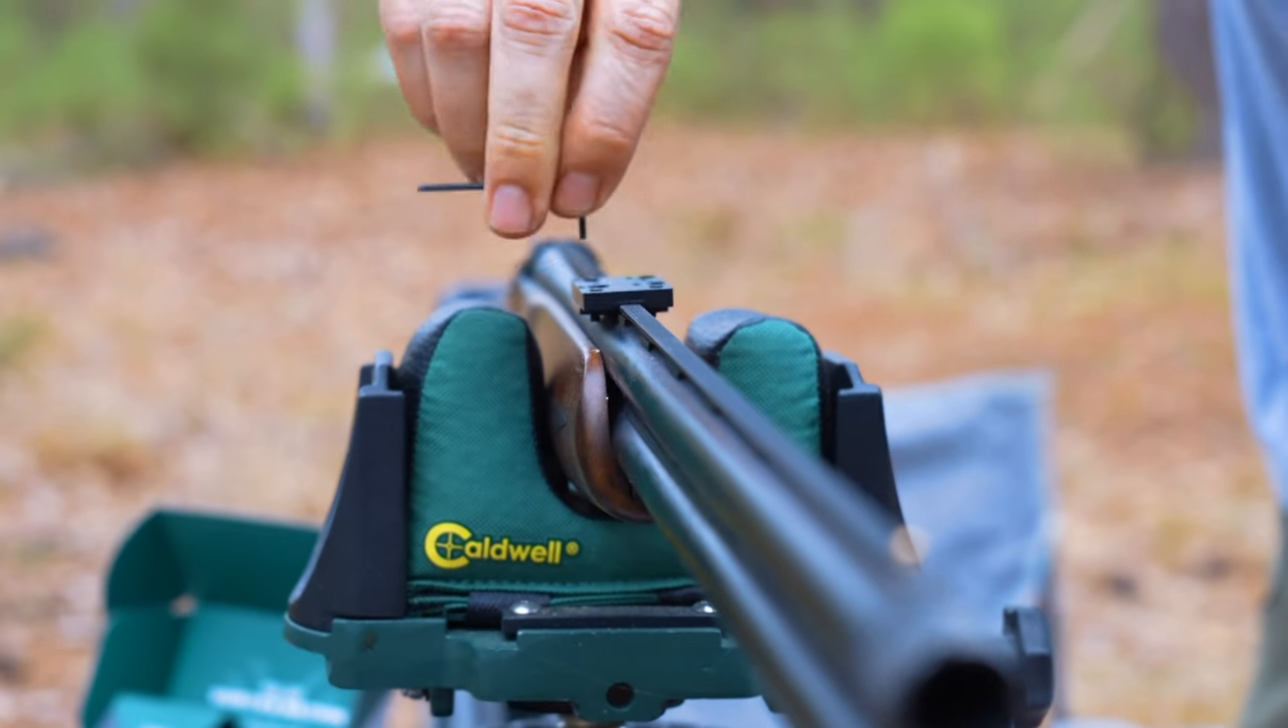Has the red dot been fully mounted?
No.